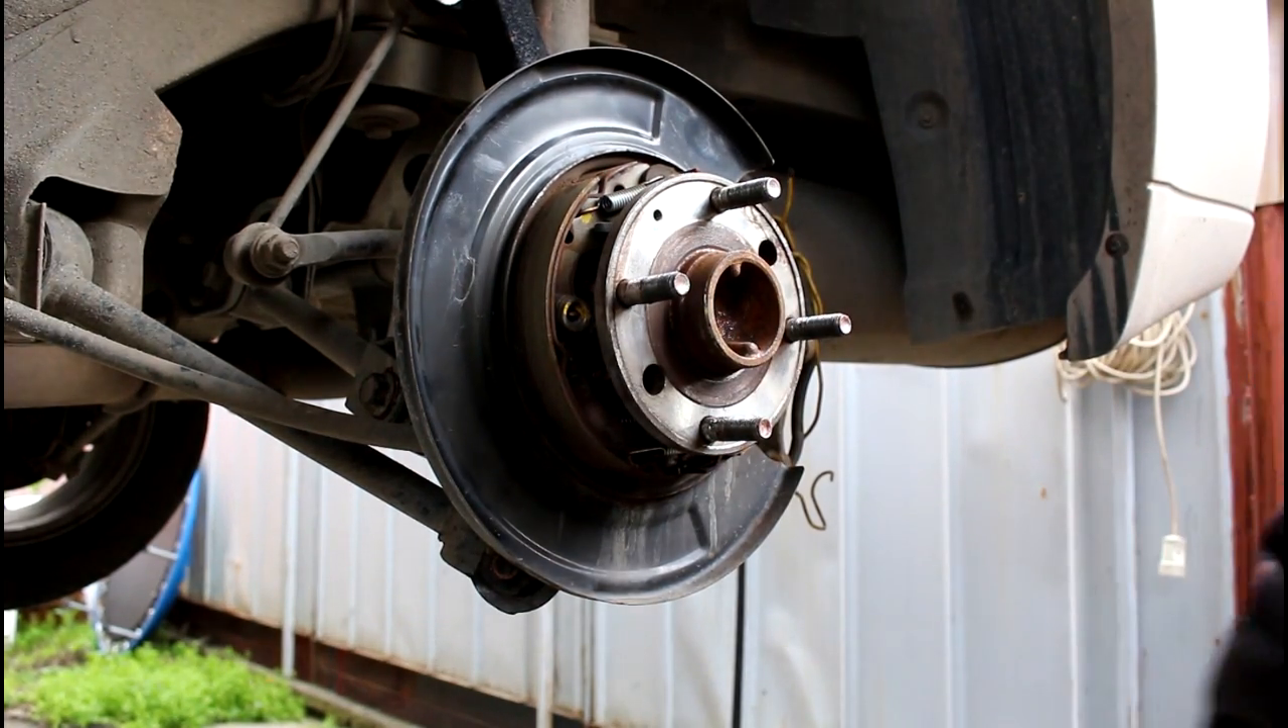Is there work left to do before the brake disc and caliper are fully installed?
Yes.